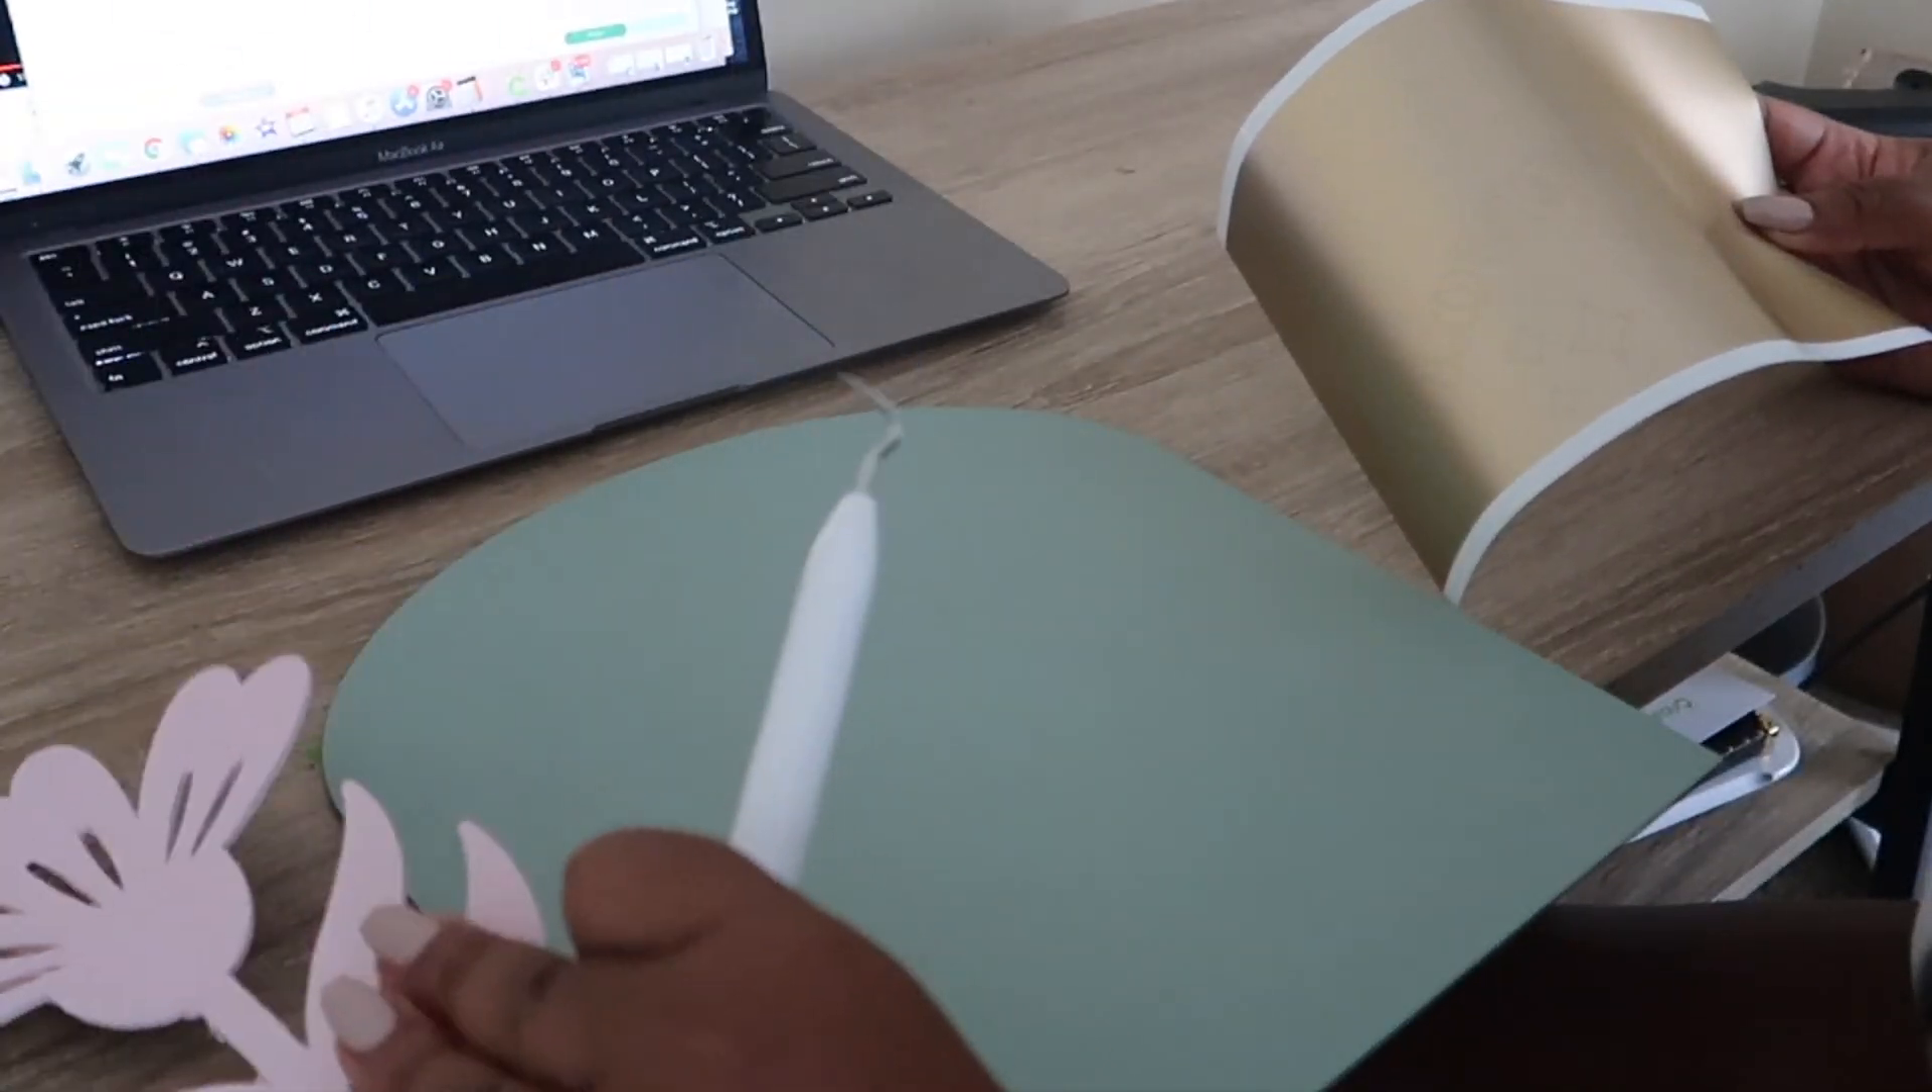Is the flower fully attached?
No.